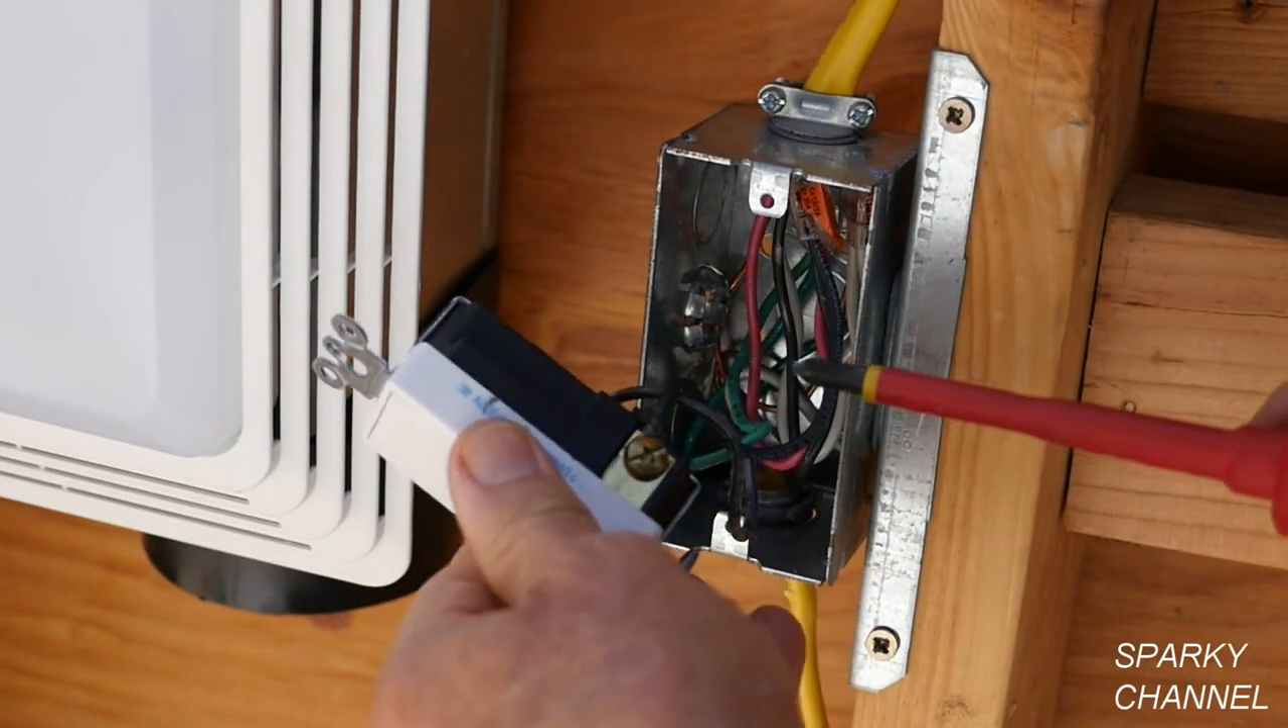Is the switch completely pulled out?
Yes.